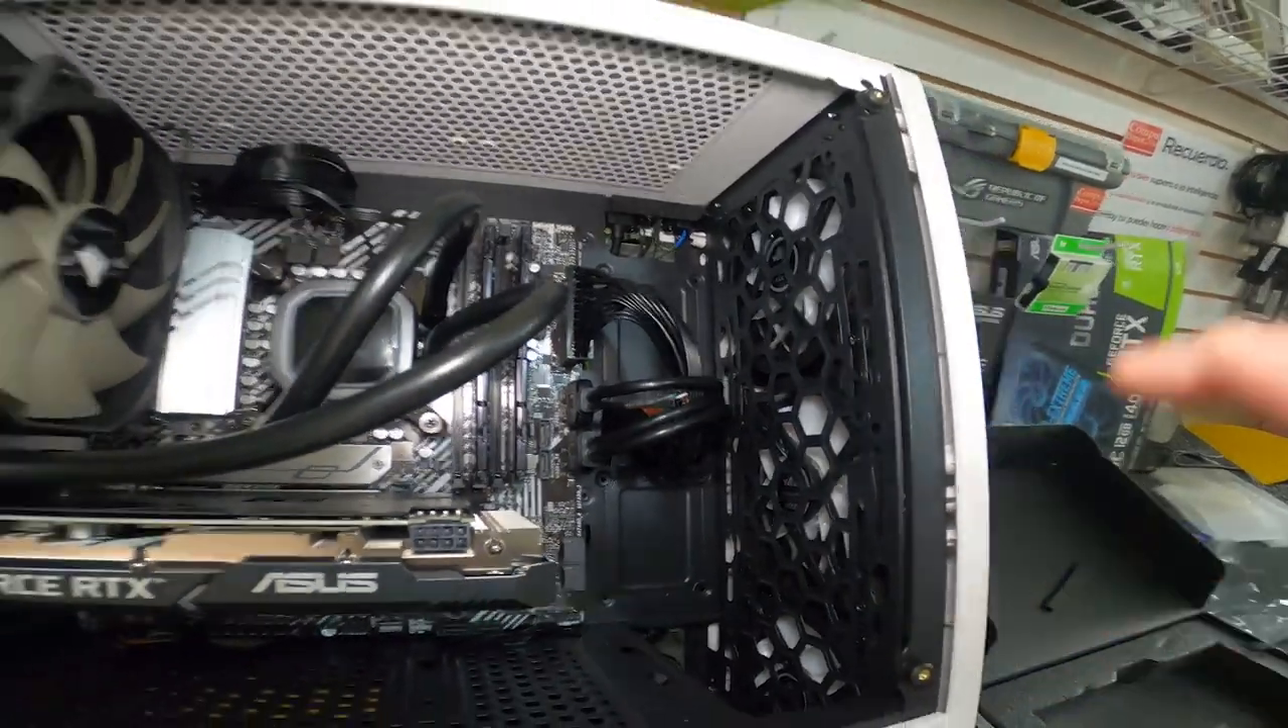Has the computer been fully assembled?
No.